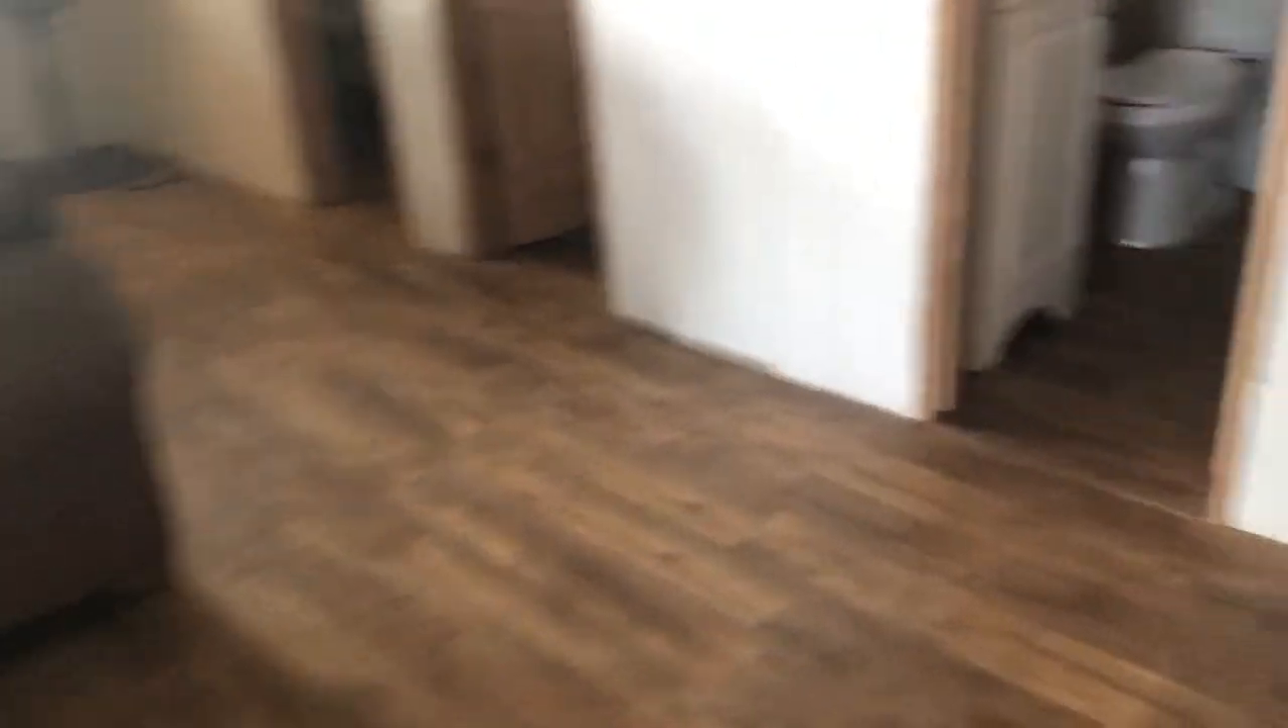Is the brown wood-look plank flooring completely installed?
Yes.